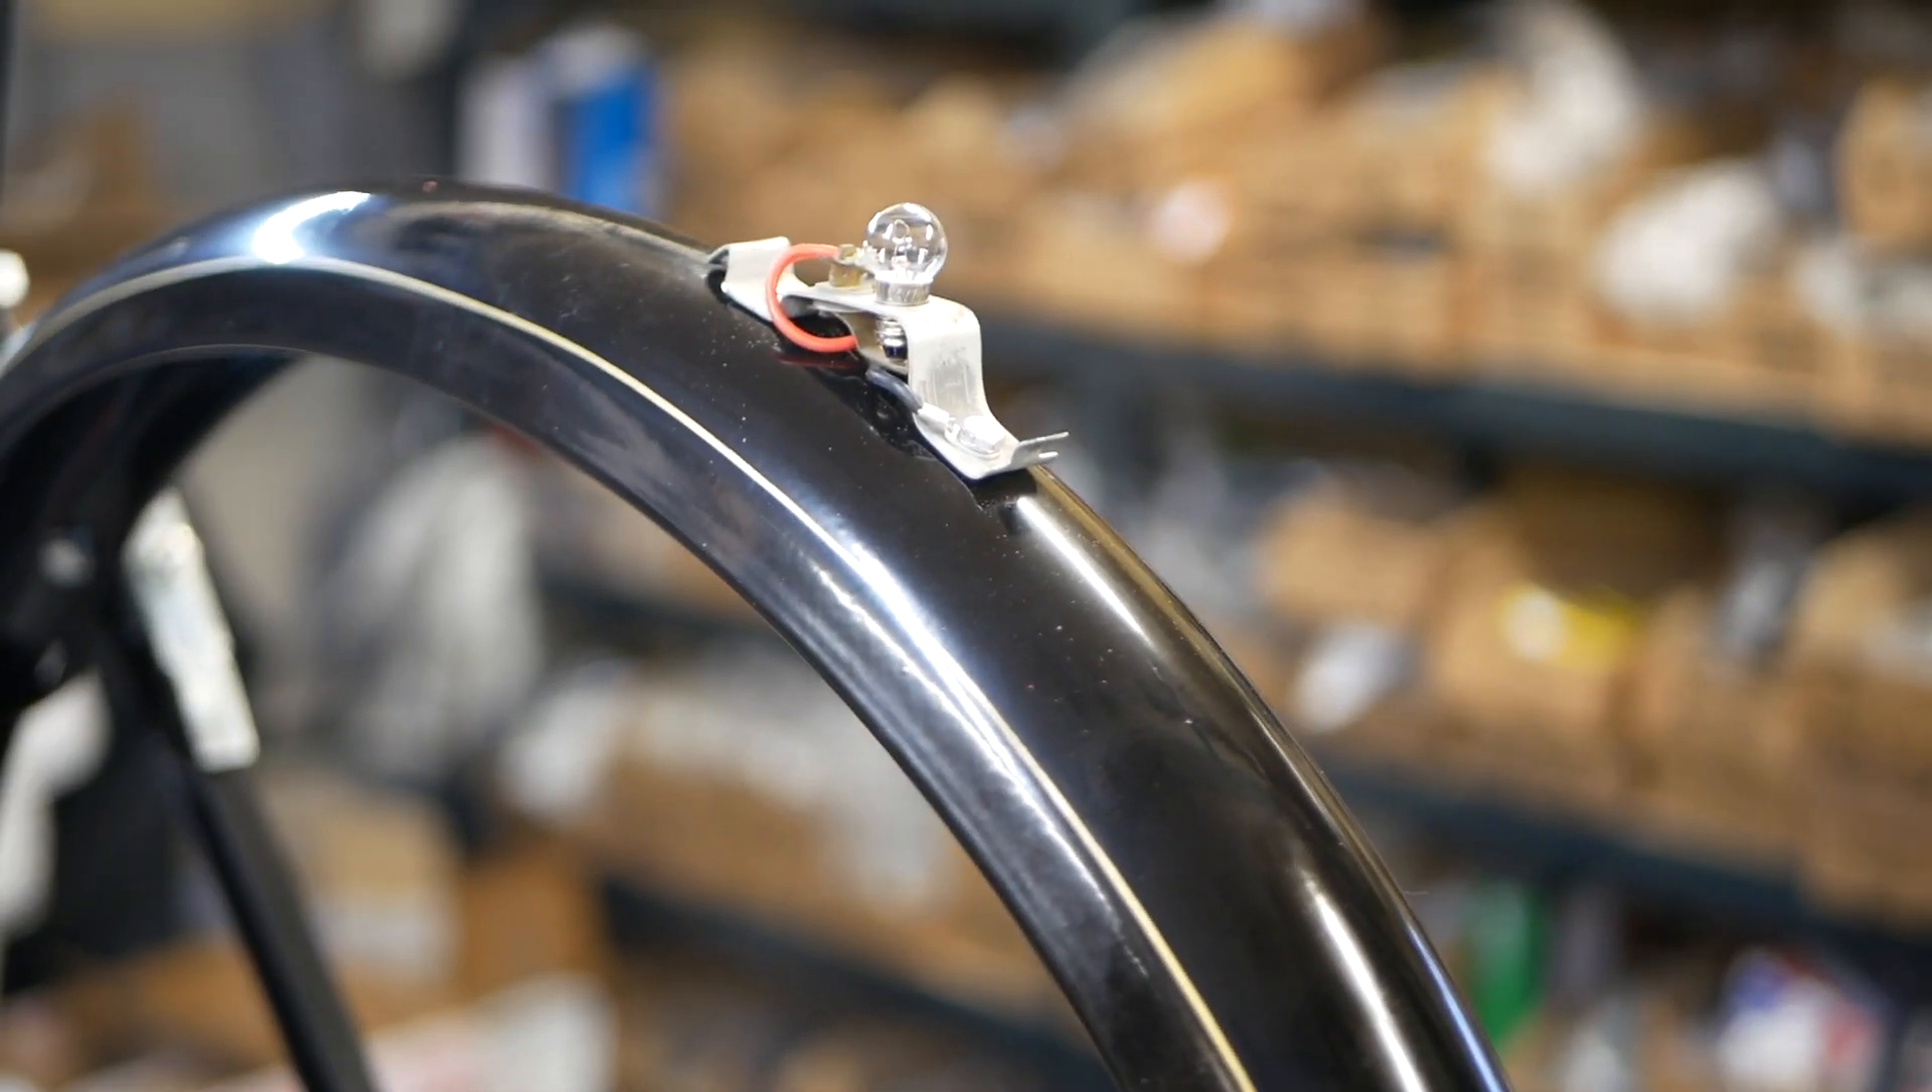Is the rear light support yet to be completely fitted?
No.